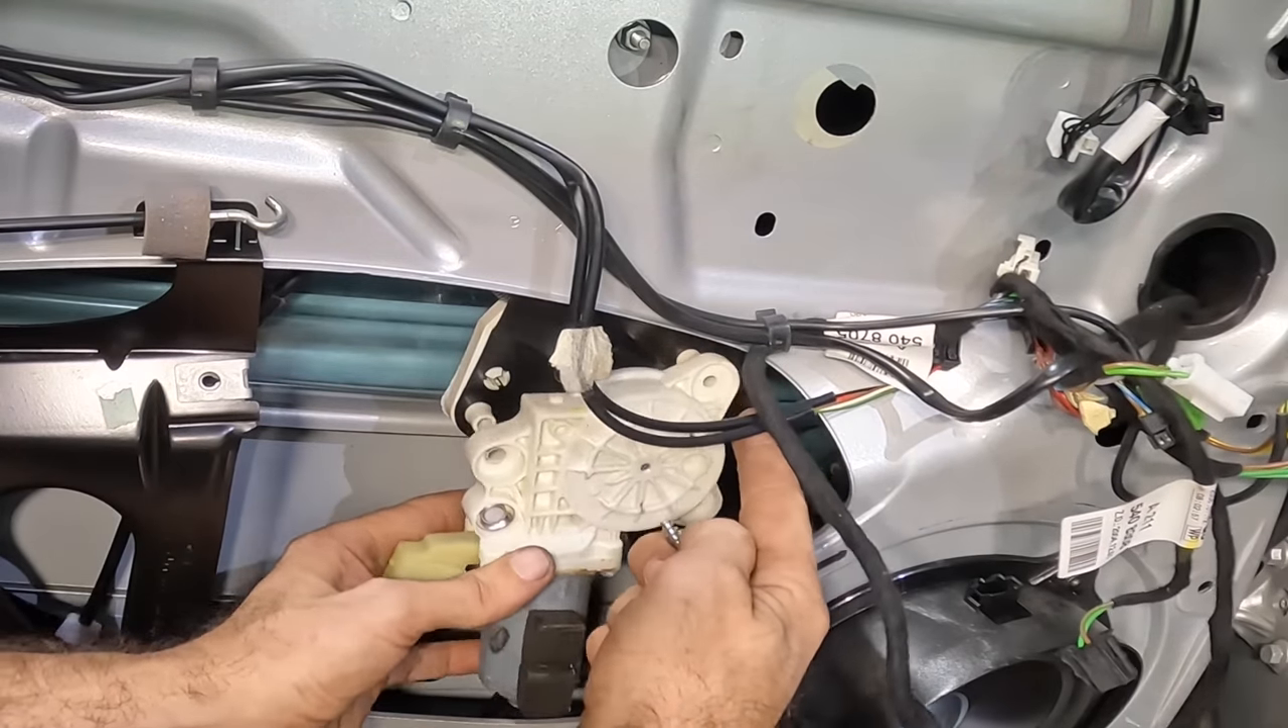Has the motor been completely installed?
No.